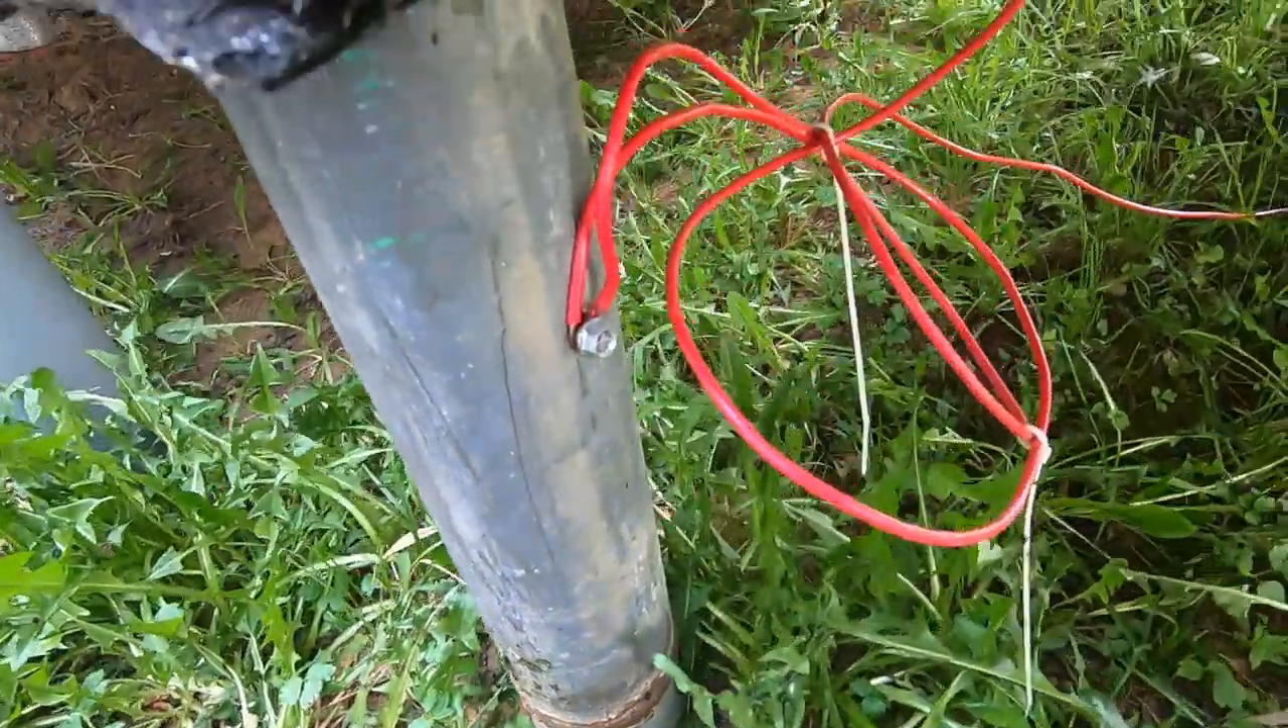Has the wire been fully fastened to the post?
Yes.